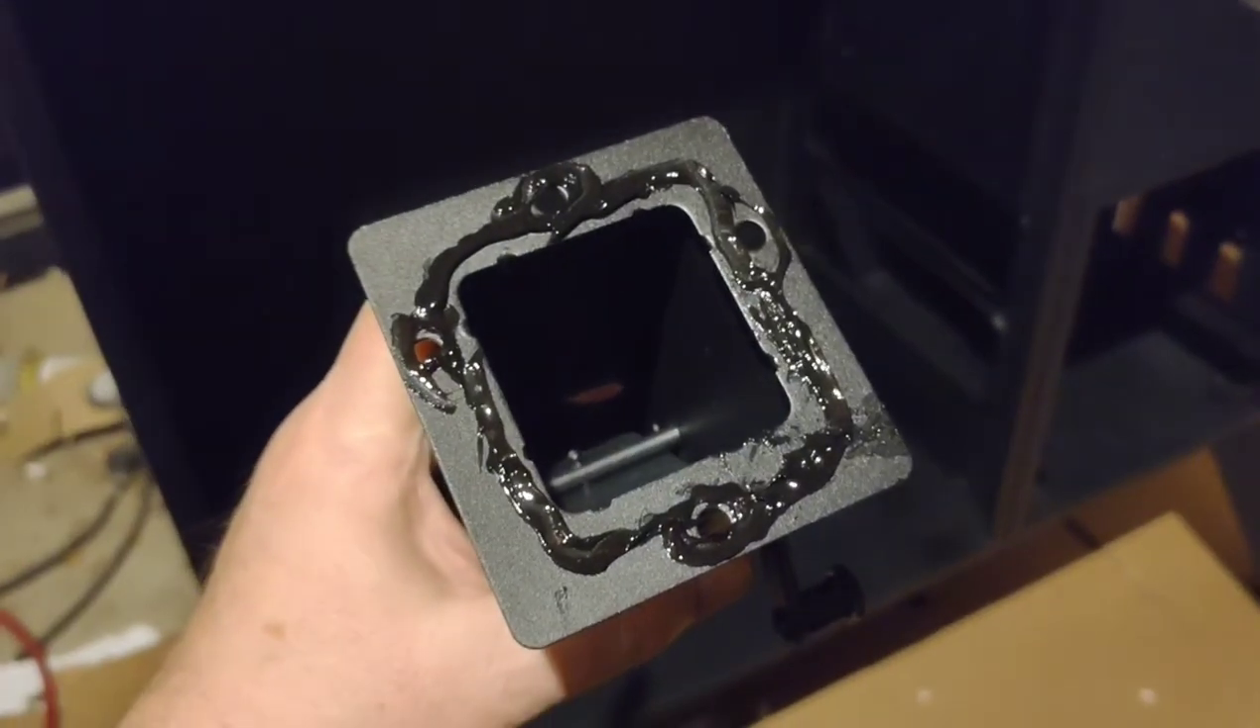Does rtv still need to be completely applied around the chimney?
No.